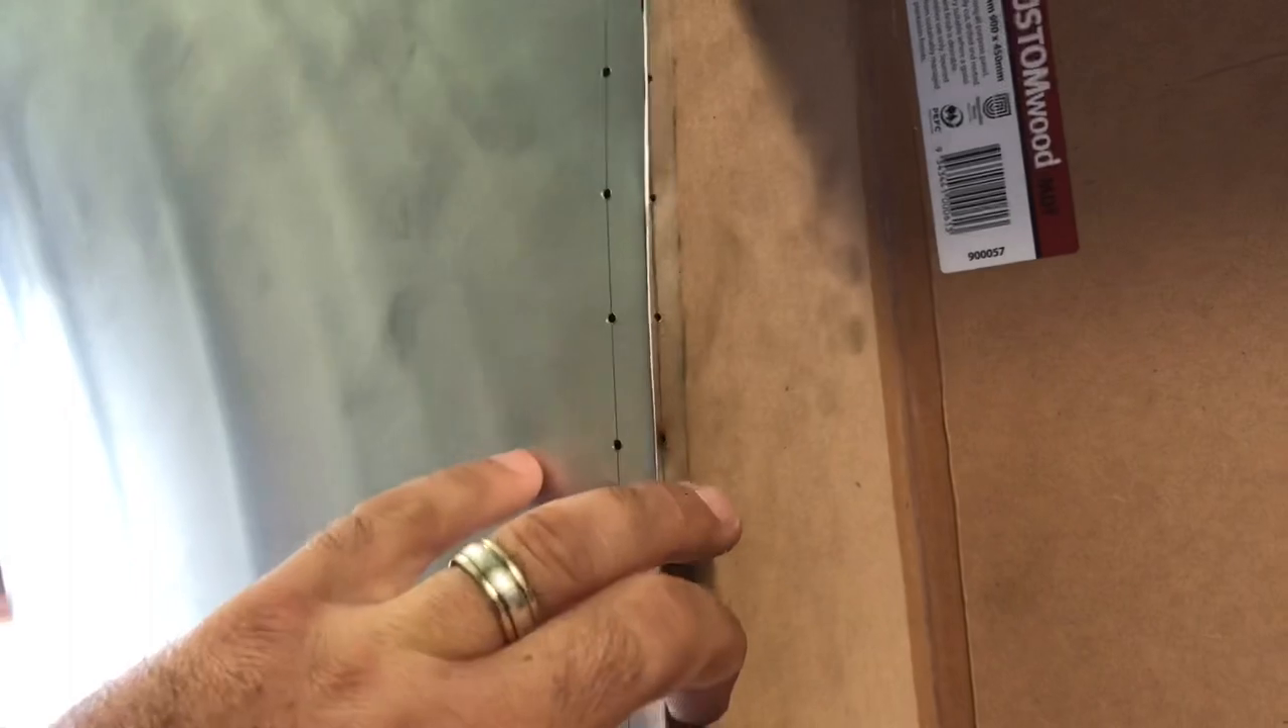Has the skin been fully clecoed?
No.